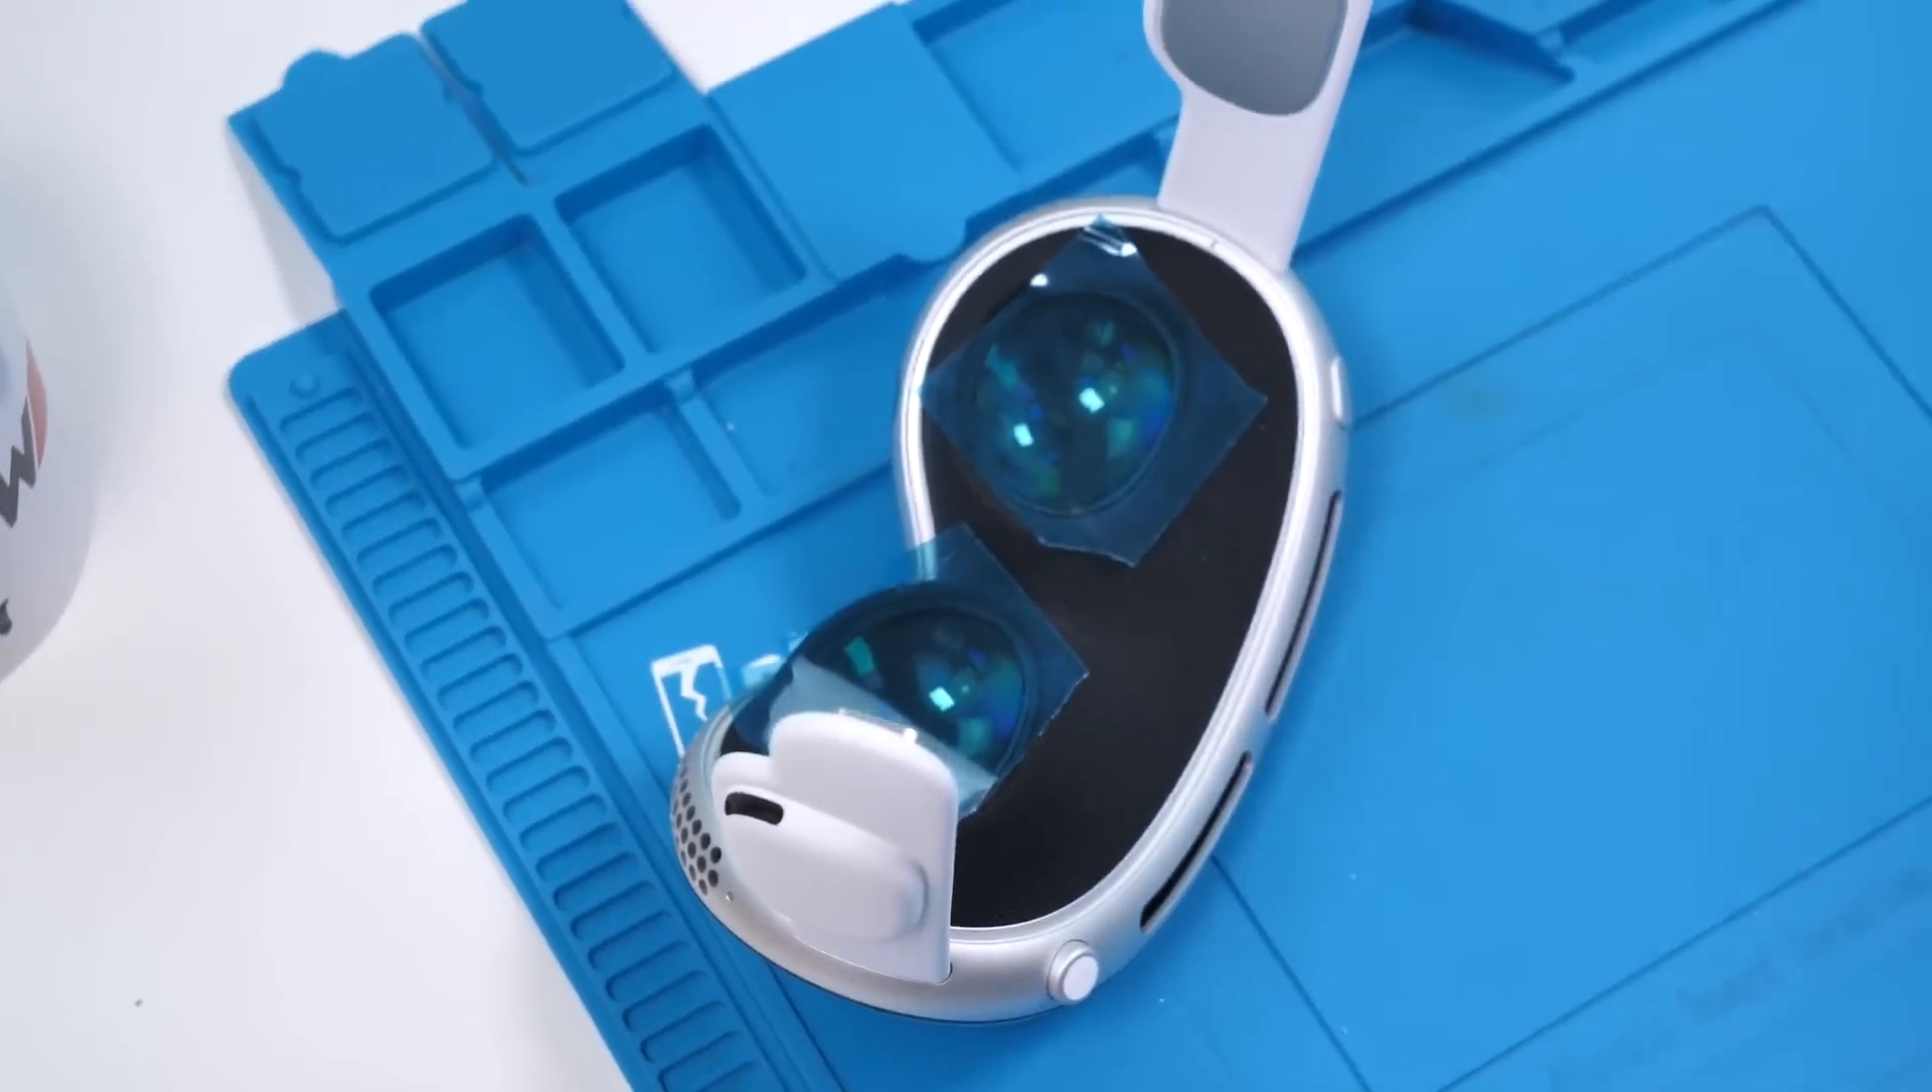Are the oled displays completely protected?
Yes.